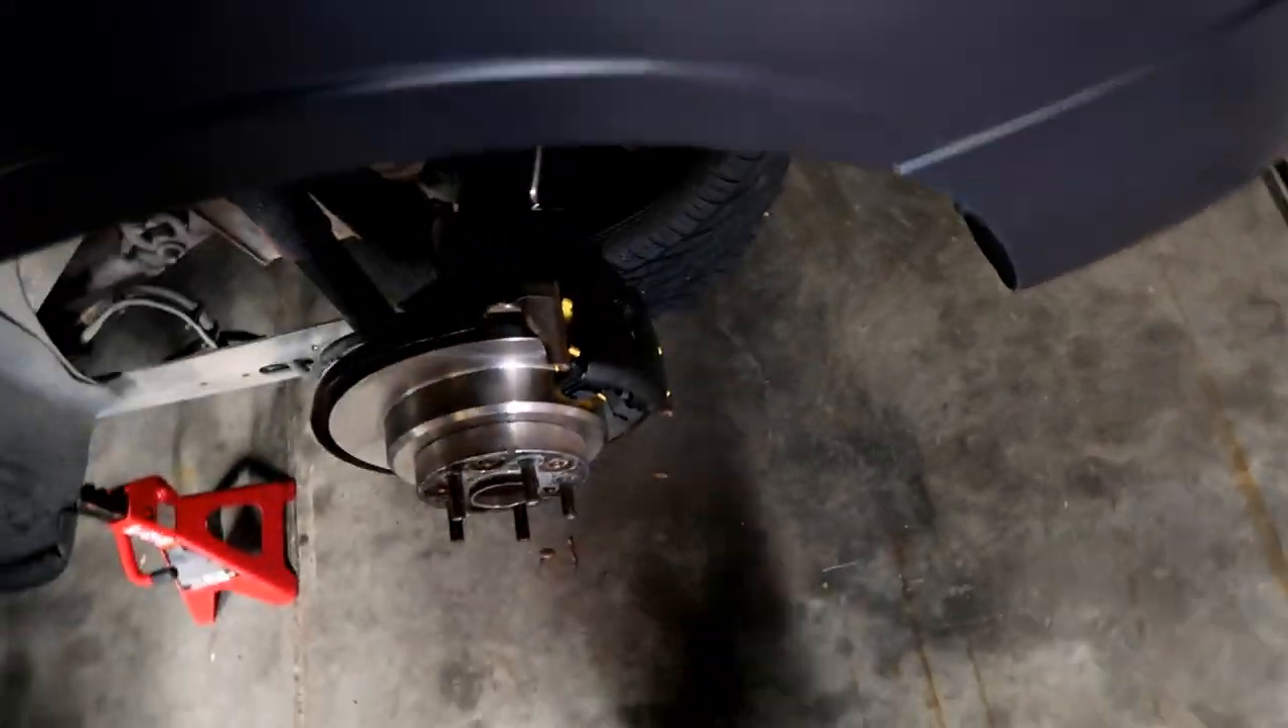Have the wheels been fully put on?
No.